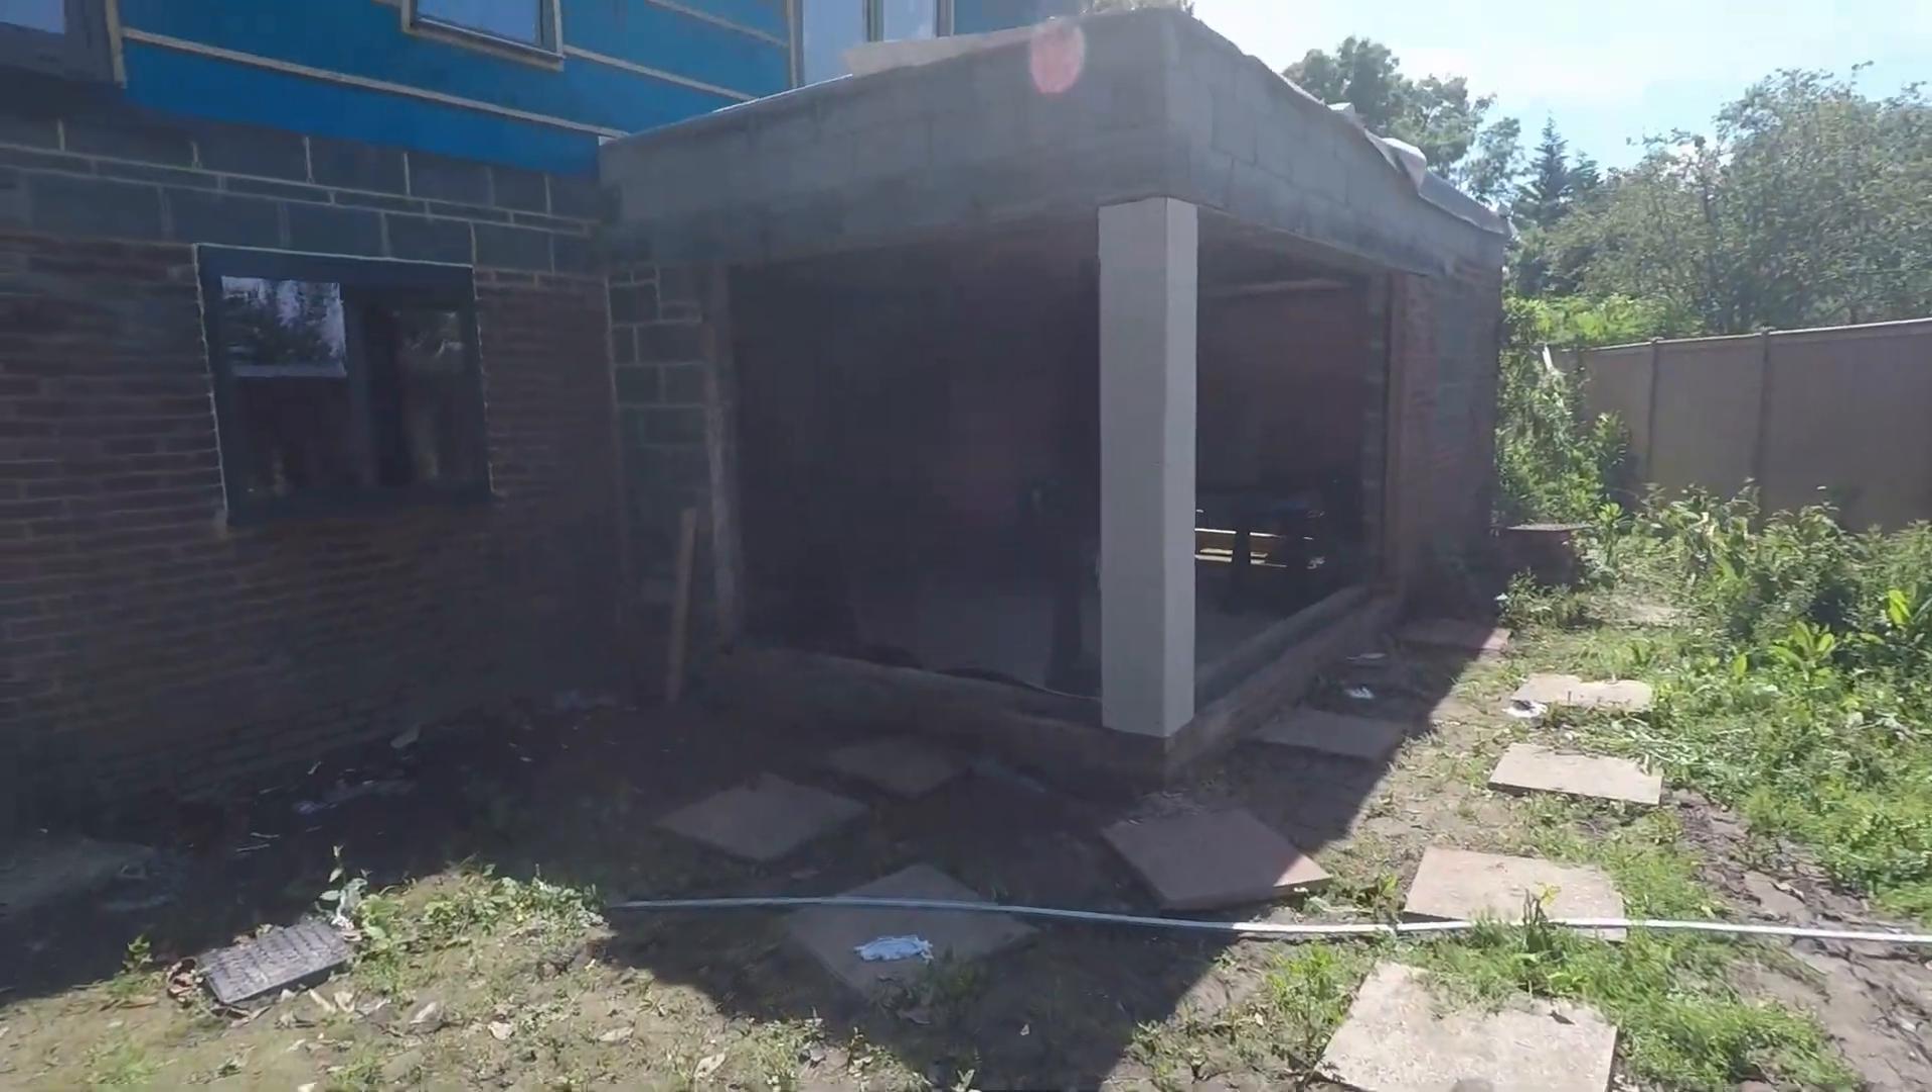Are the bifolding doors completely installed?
No.